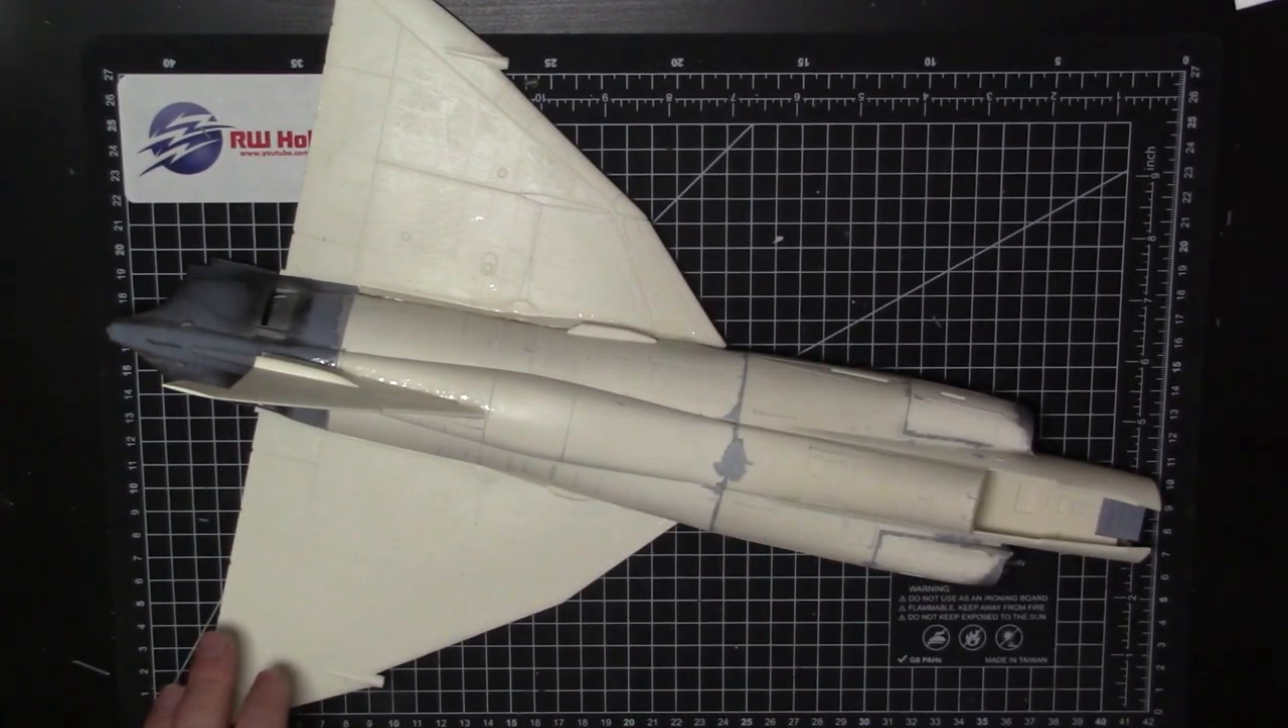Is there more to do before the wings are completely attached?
No.